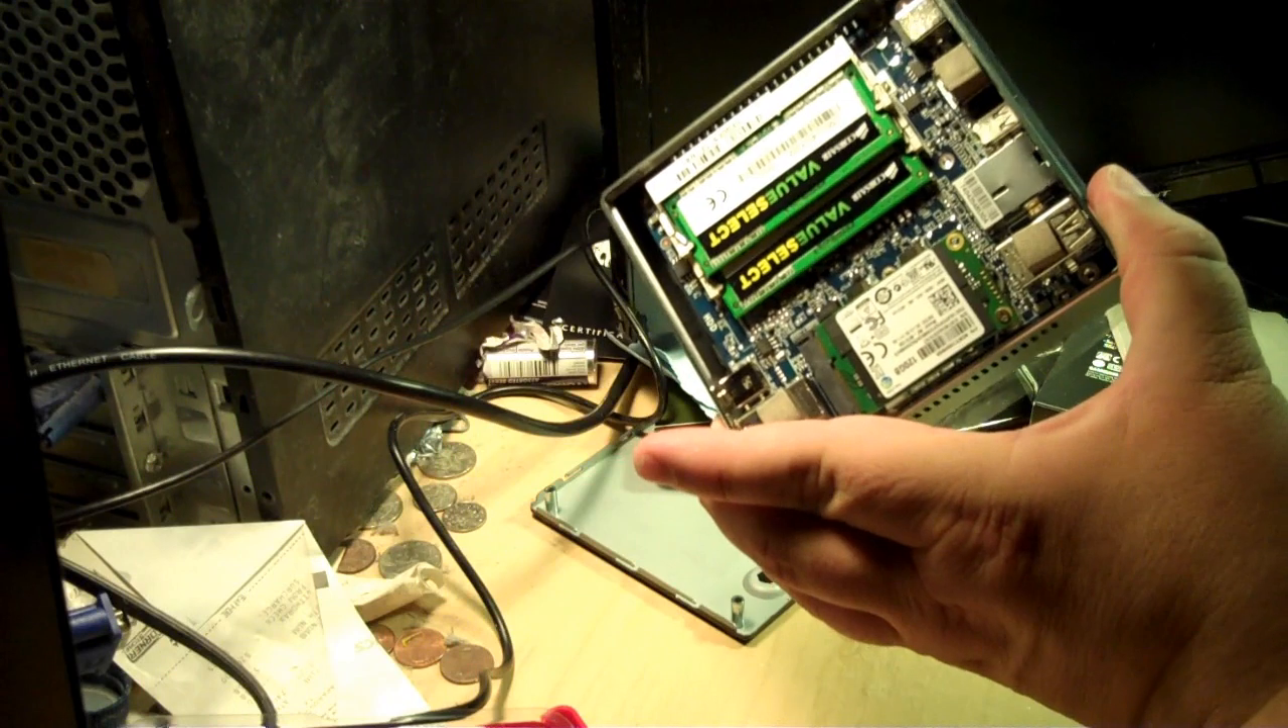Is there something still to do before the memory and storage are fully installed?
No.